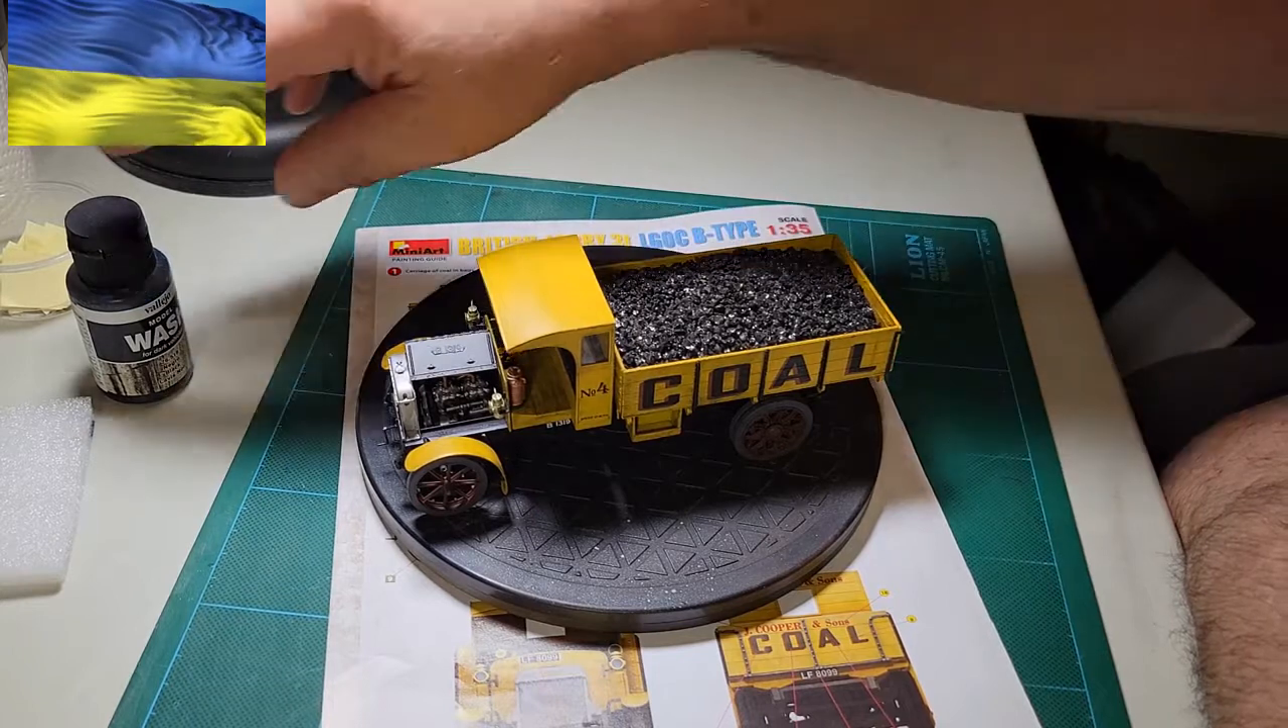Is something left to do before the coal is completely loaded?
No.